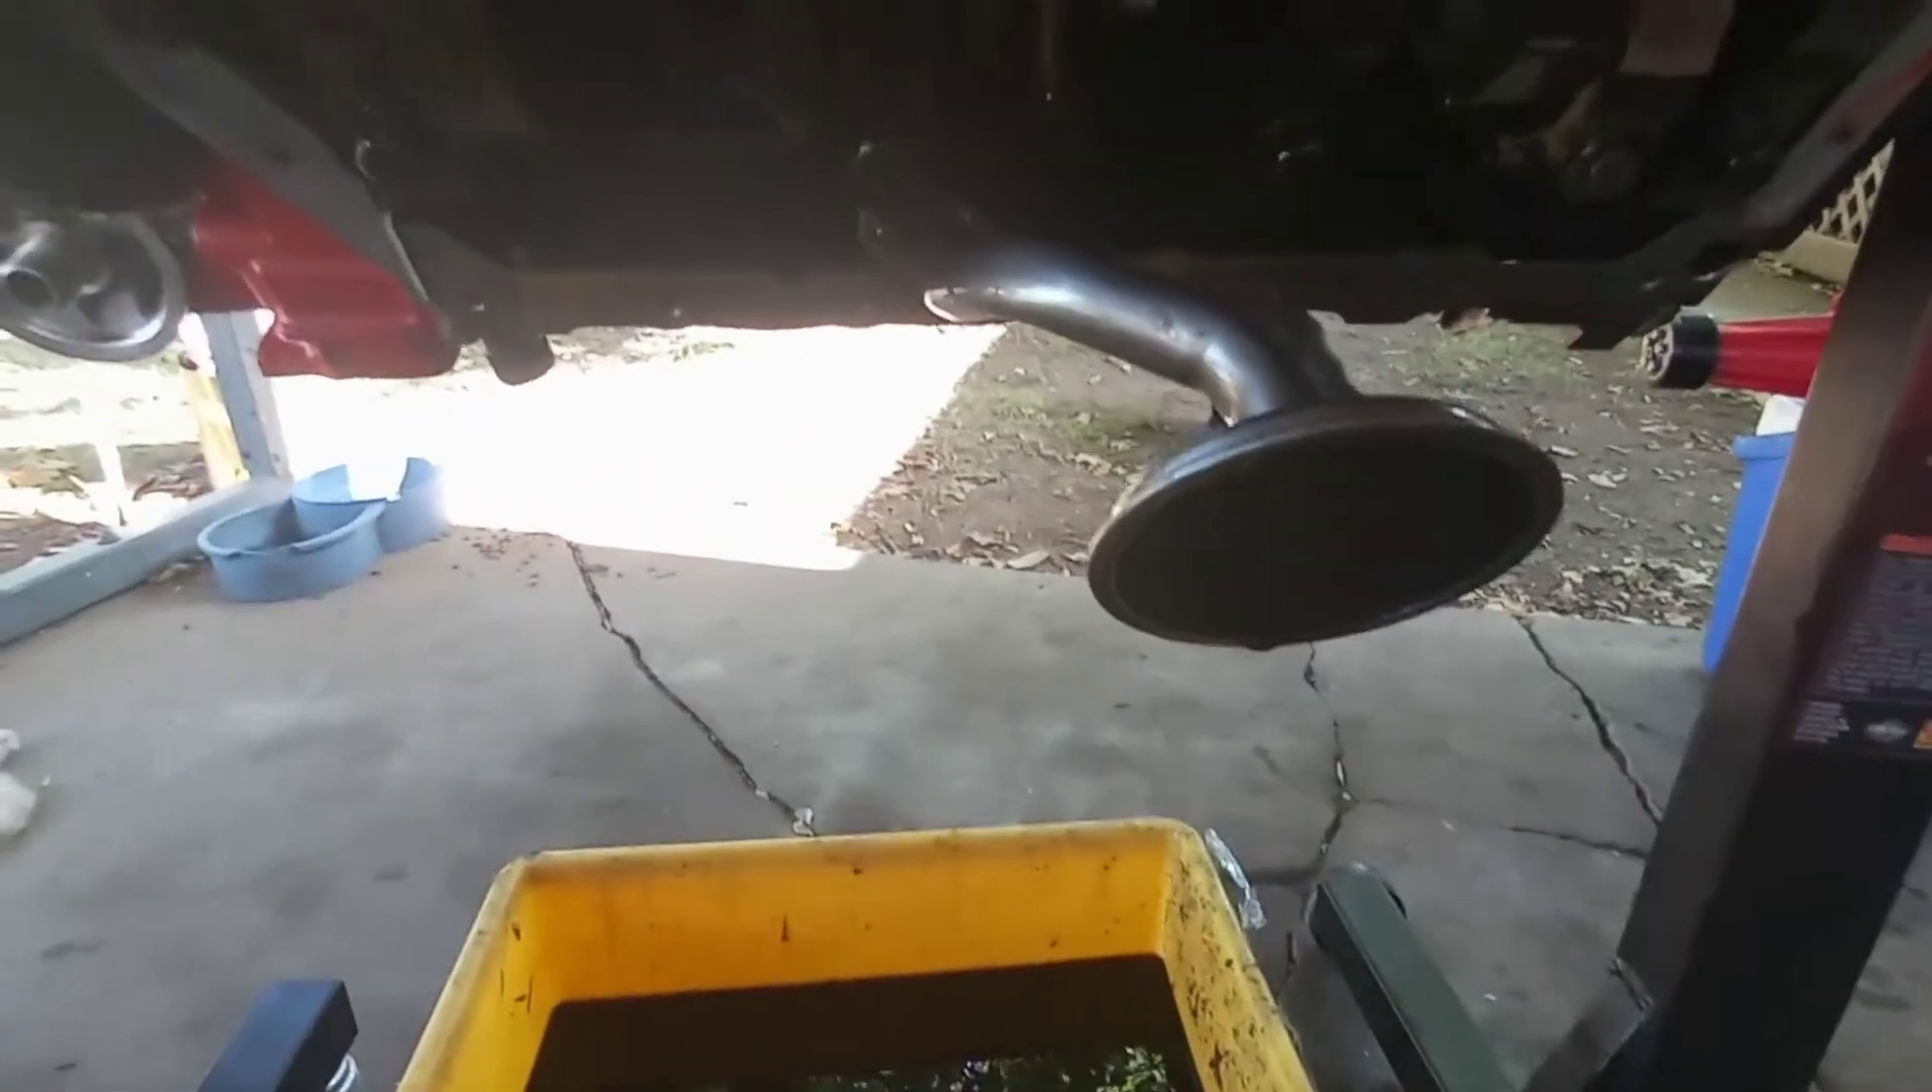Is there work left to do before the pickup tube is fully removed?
Yes.